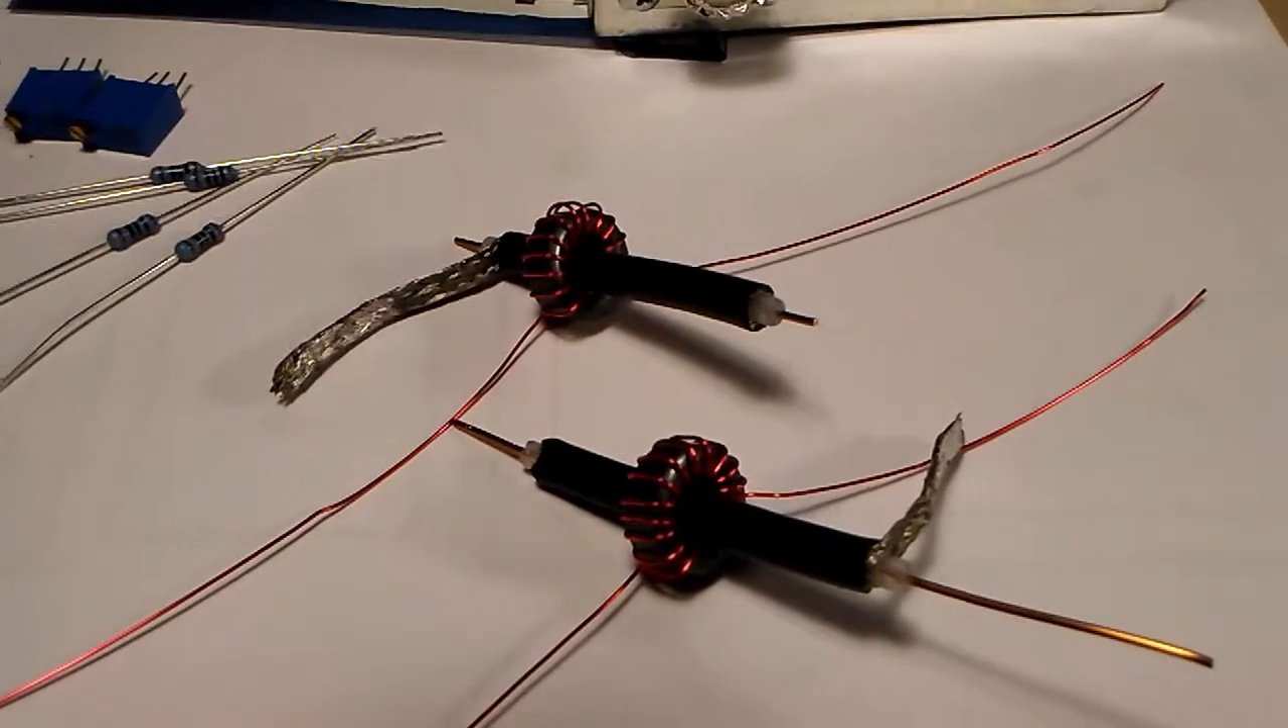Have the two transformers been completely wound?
Yes.